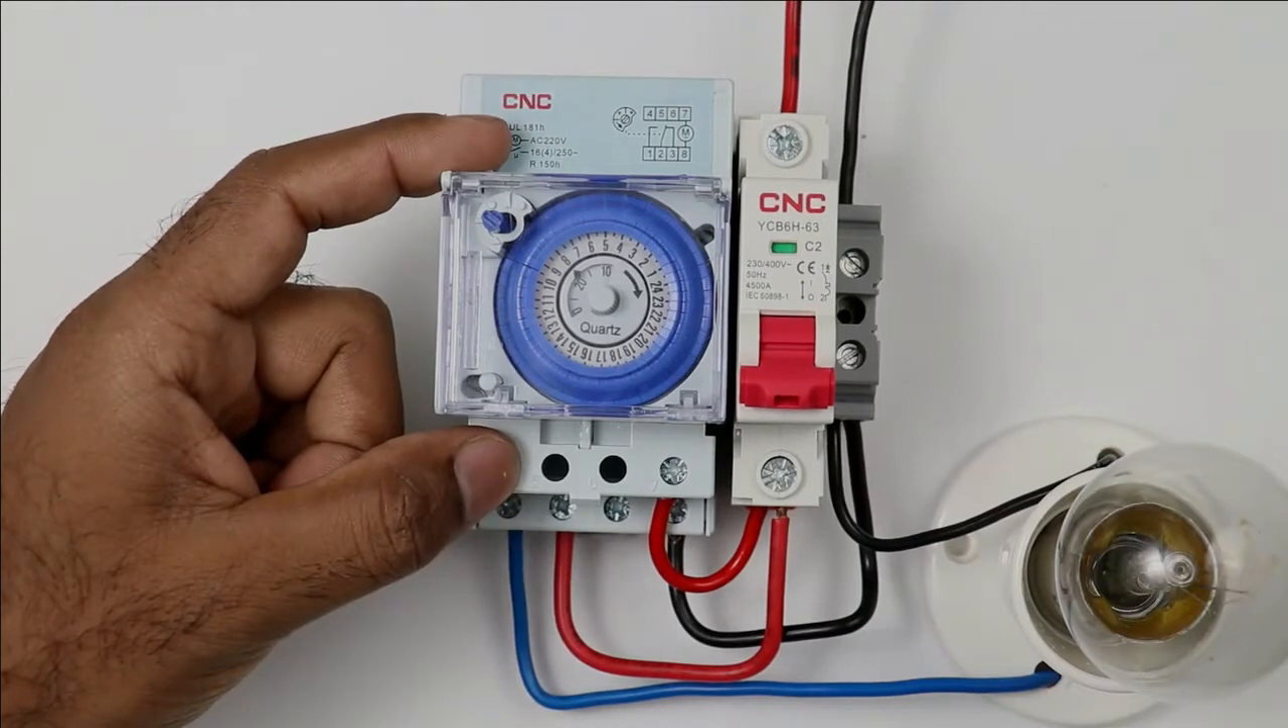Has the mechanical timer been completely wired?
Yes.